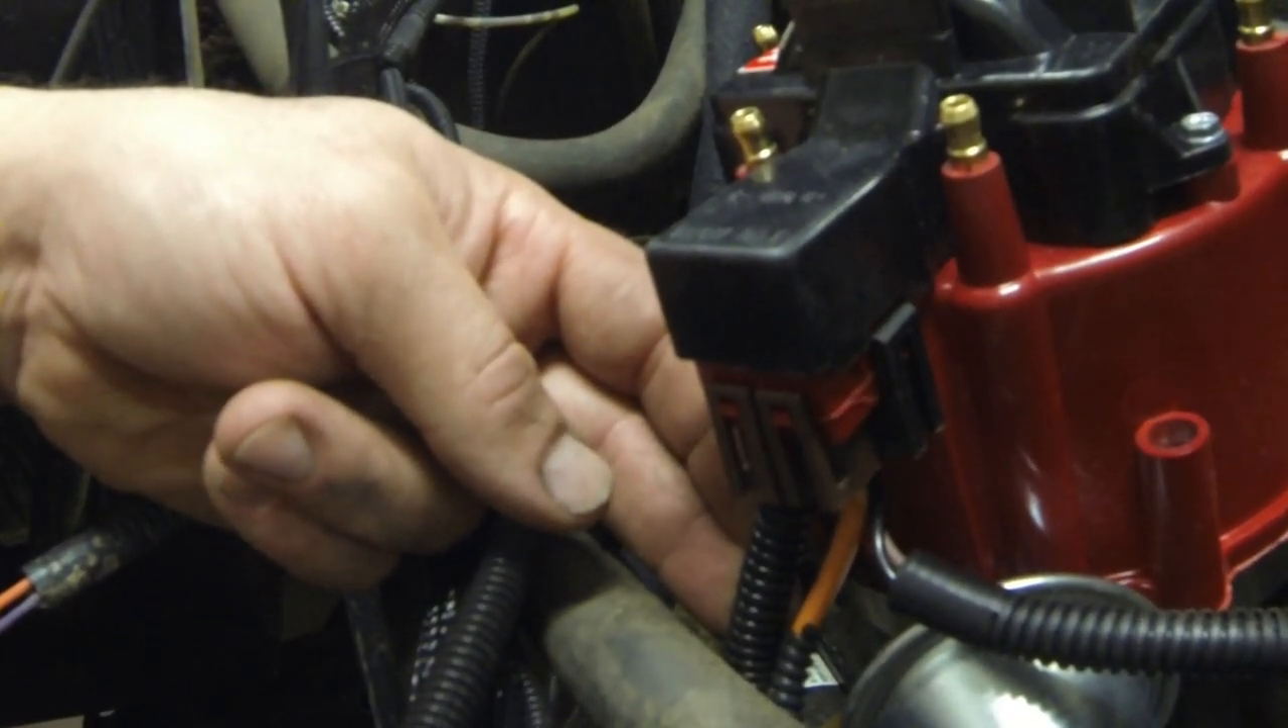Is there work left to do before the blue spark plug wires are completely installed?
Yes.